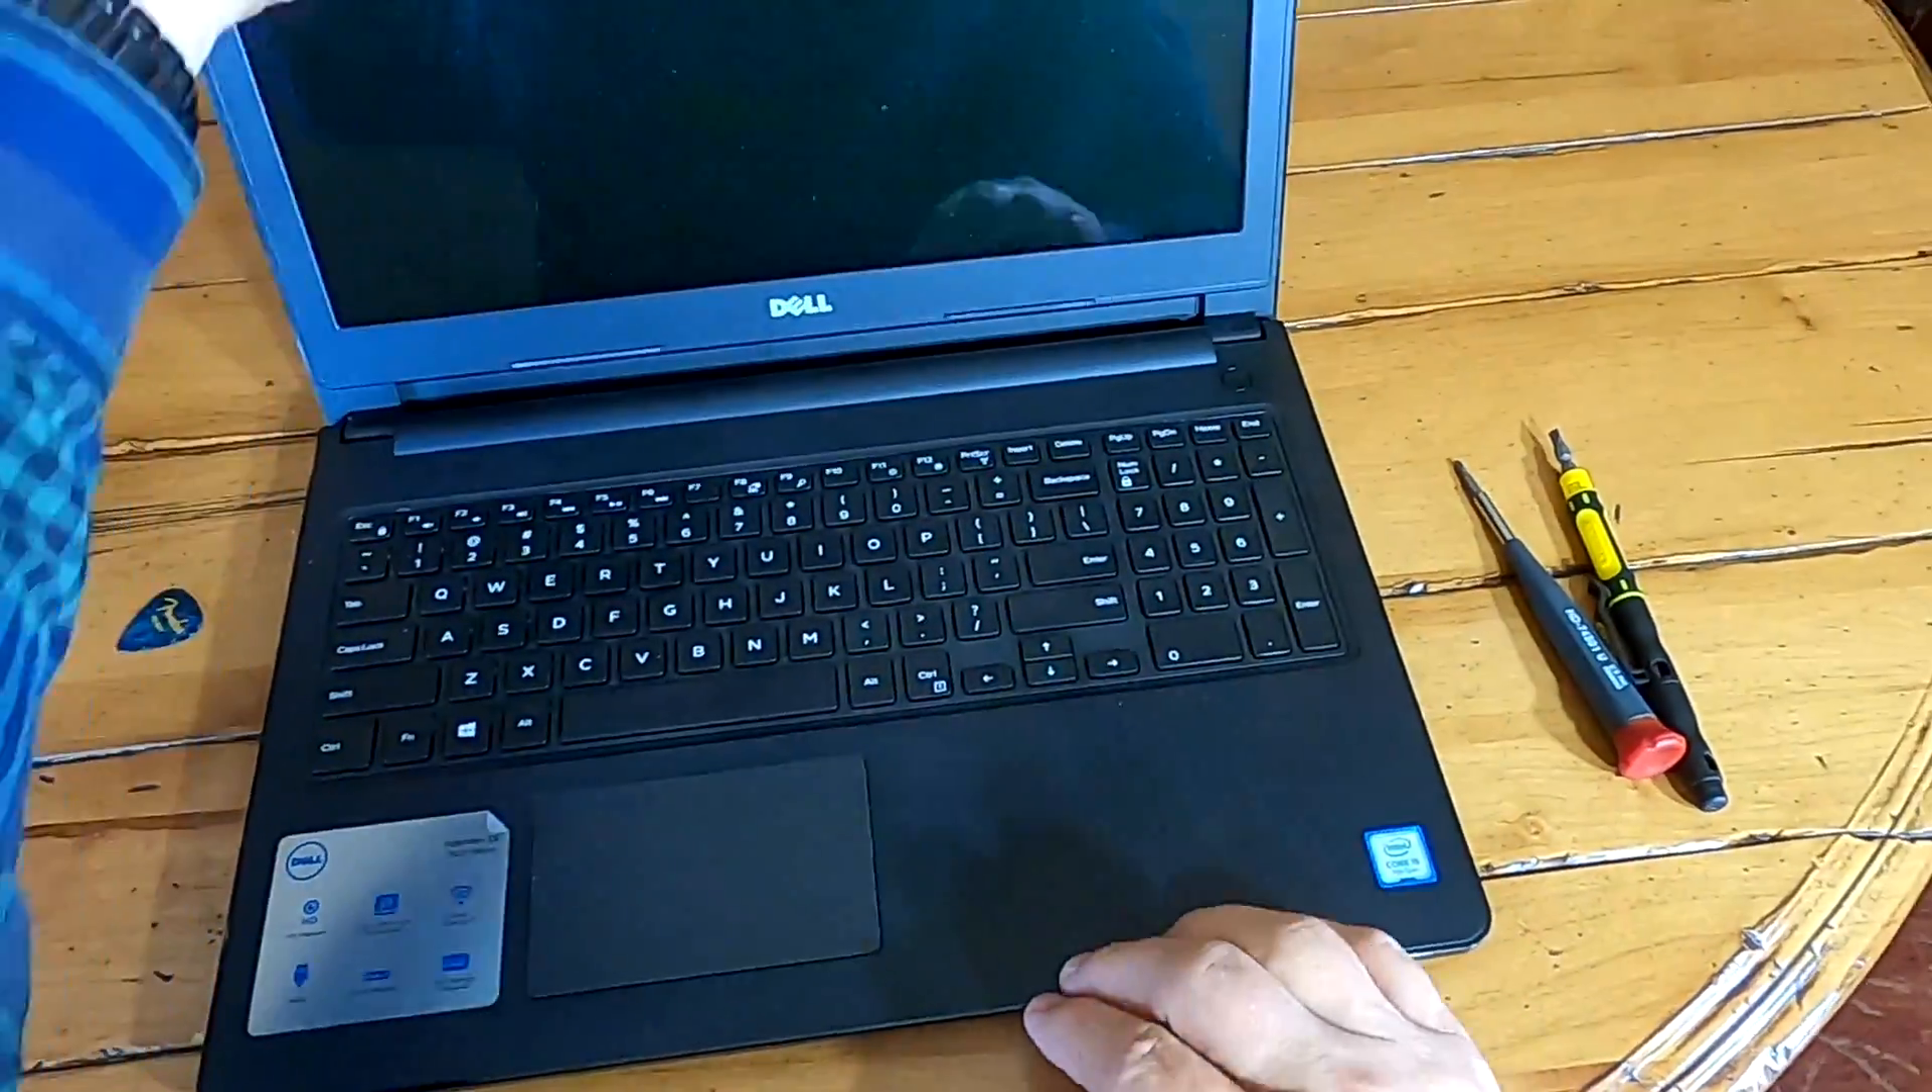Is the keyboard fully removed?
No.